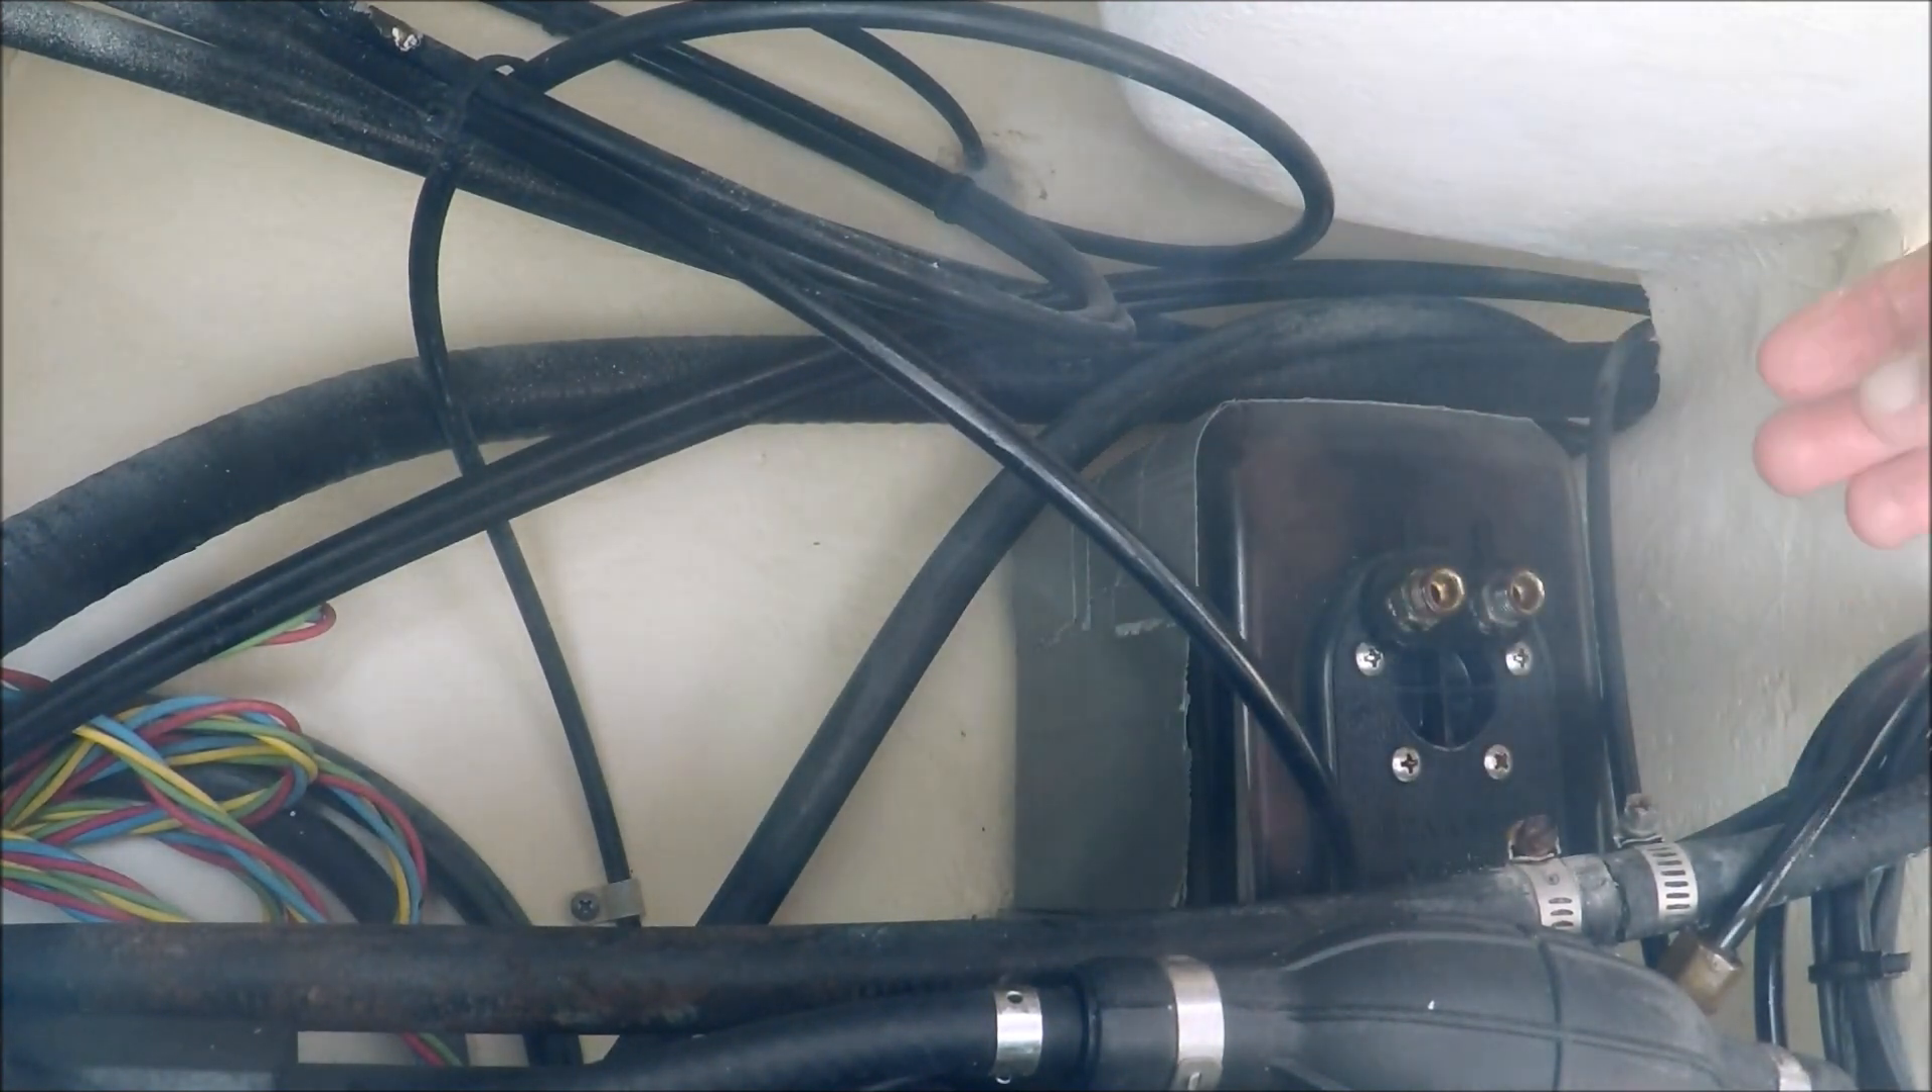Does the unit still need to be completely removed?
Yes.